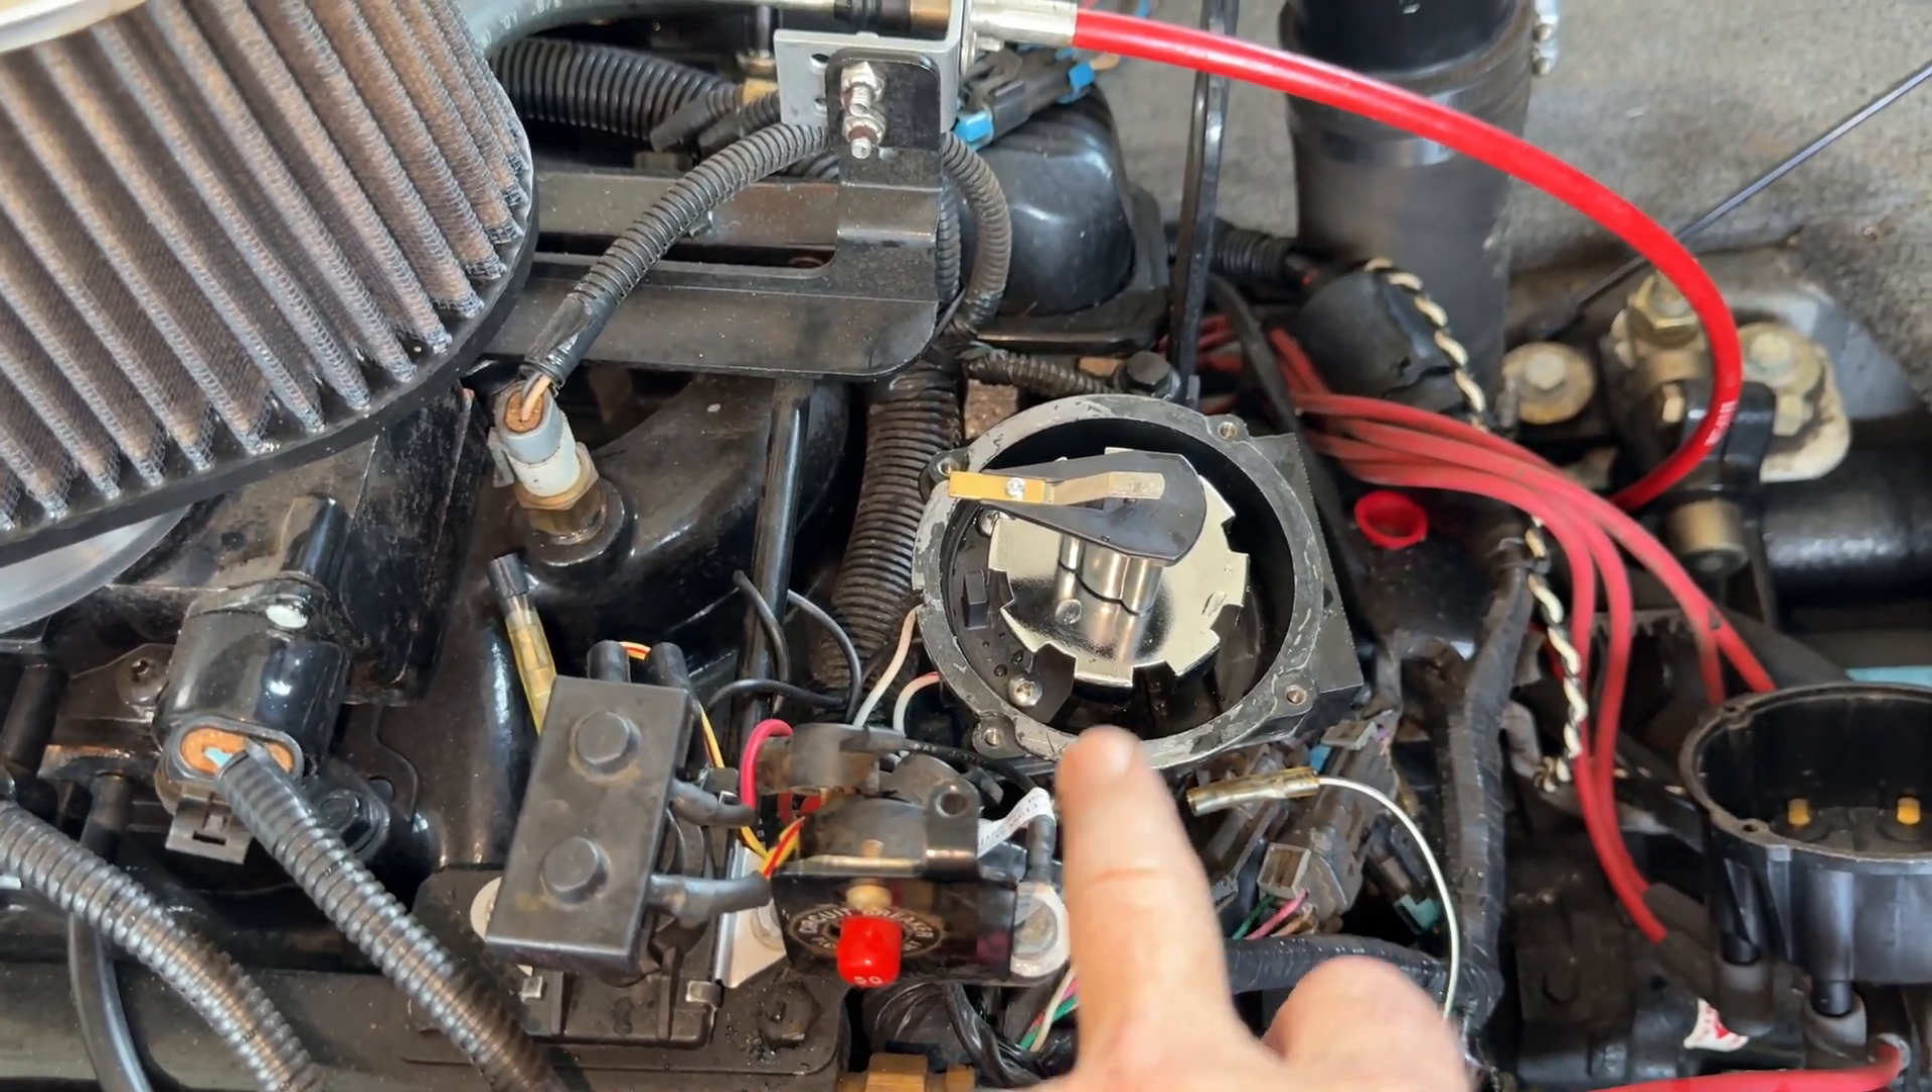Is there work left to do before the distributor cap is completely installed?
Yes.